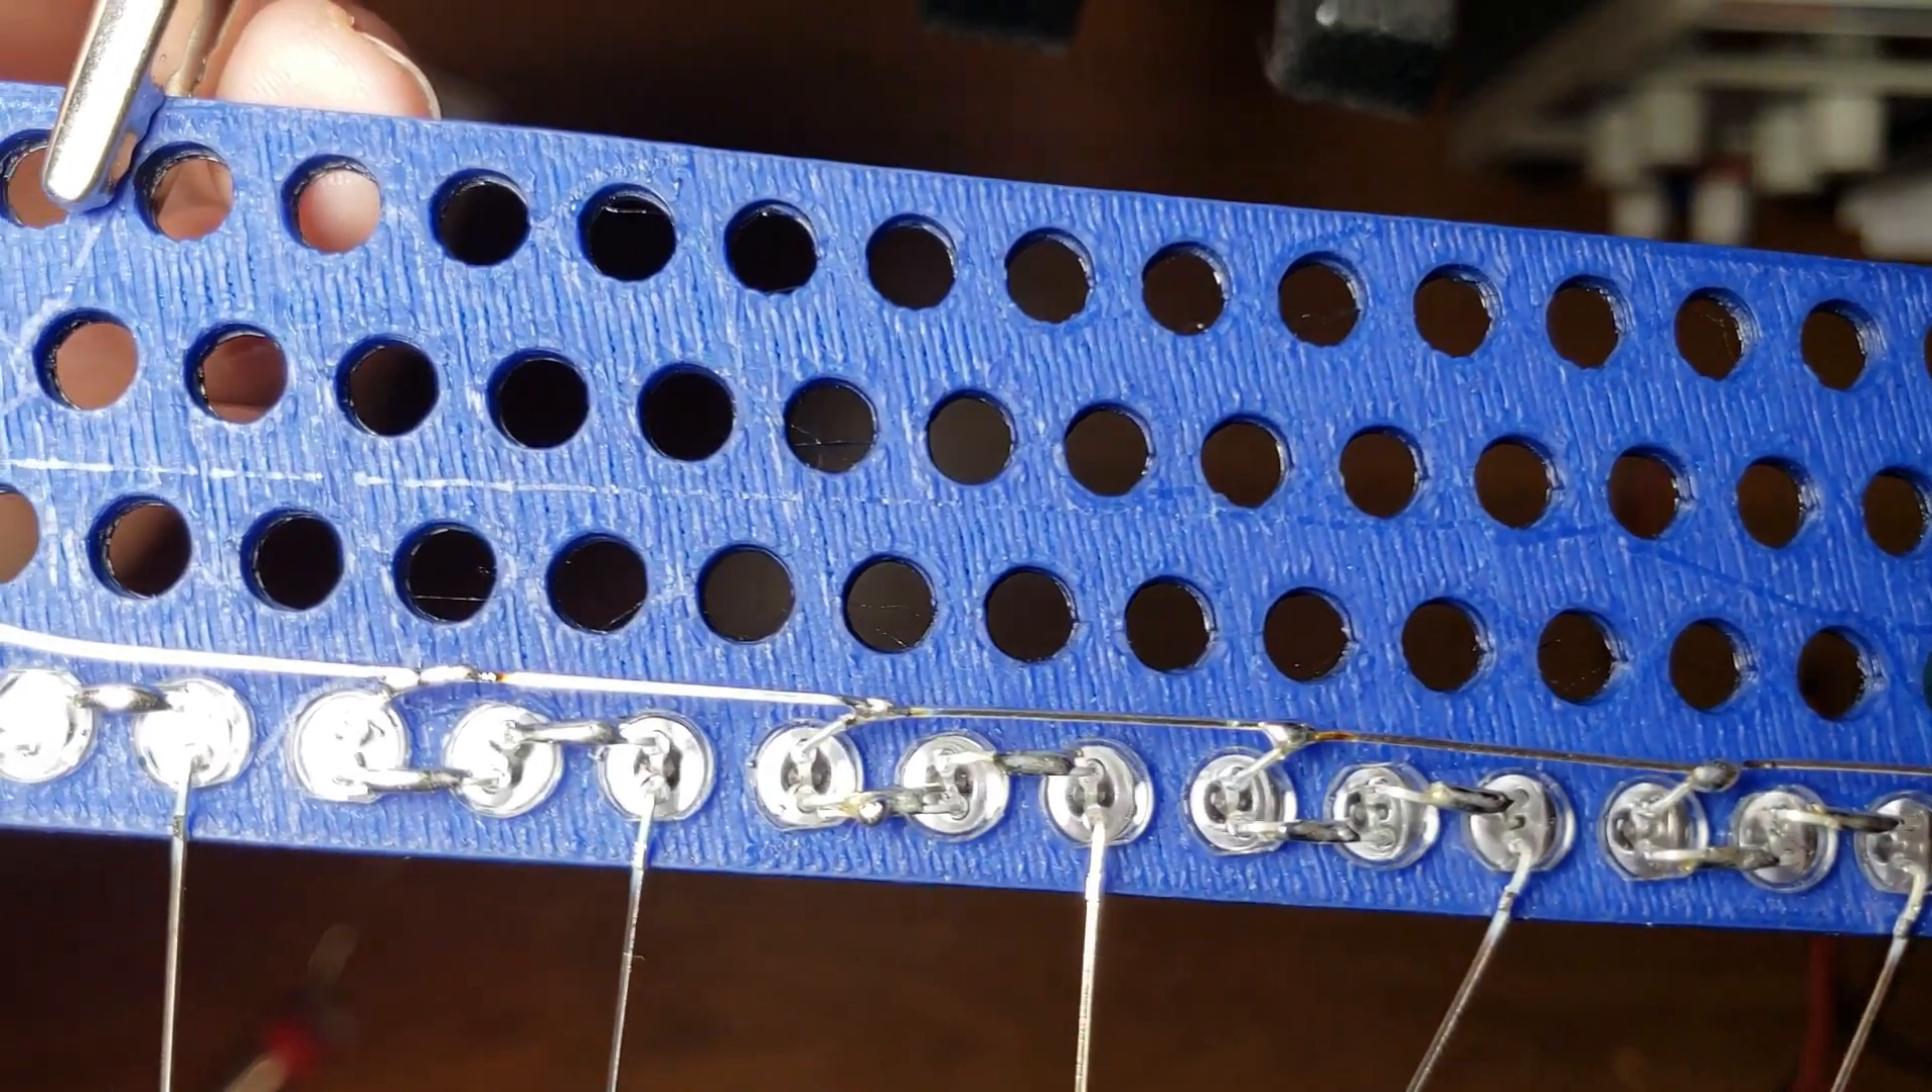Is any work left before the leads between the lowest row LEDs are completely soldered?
No.